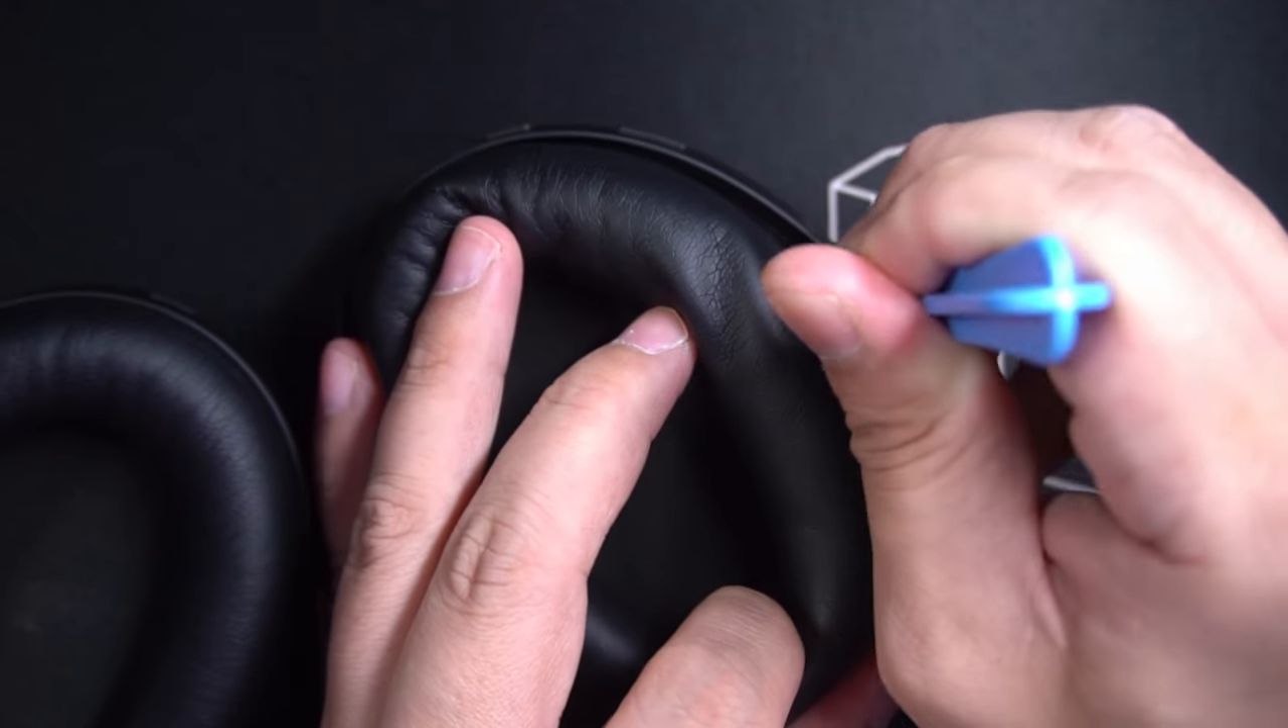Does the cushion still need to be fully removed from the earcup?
Yes.